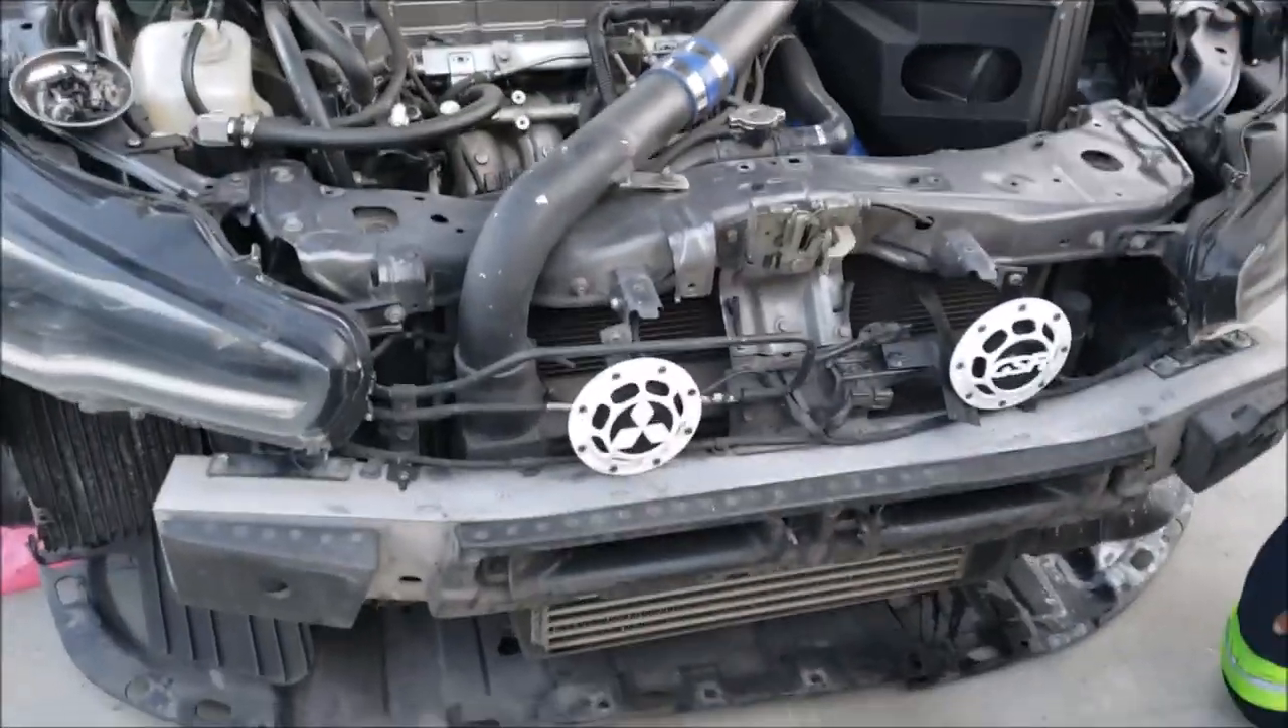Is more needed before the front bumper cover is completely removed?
No.